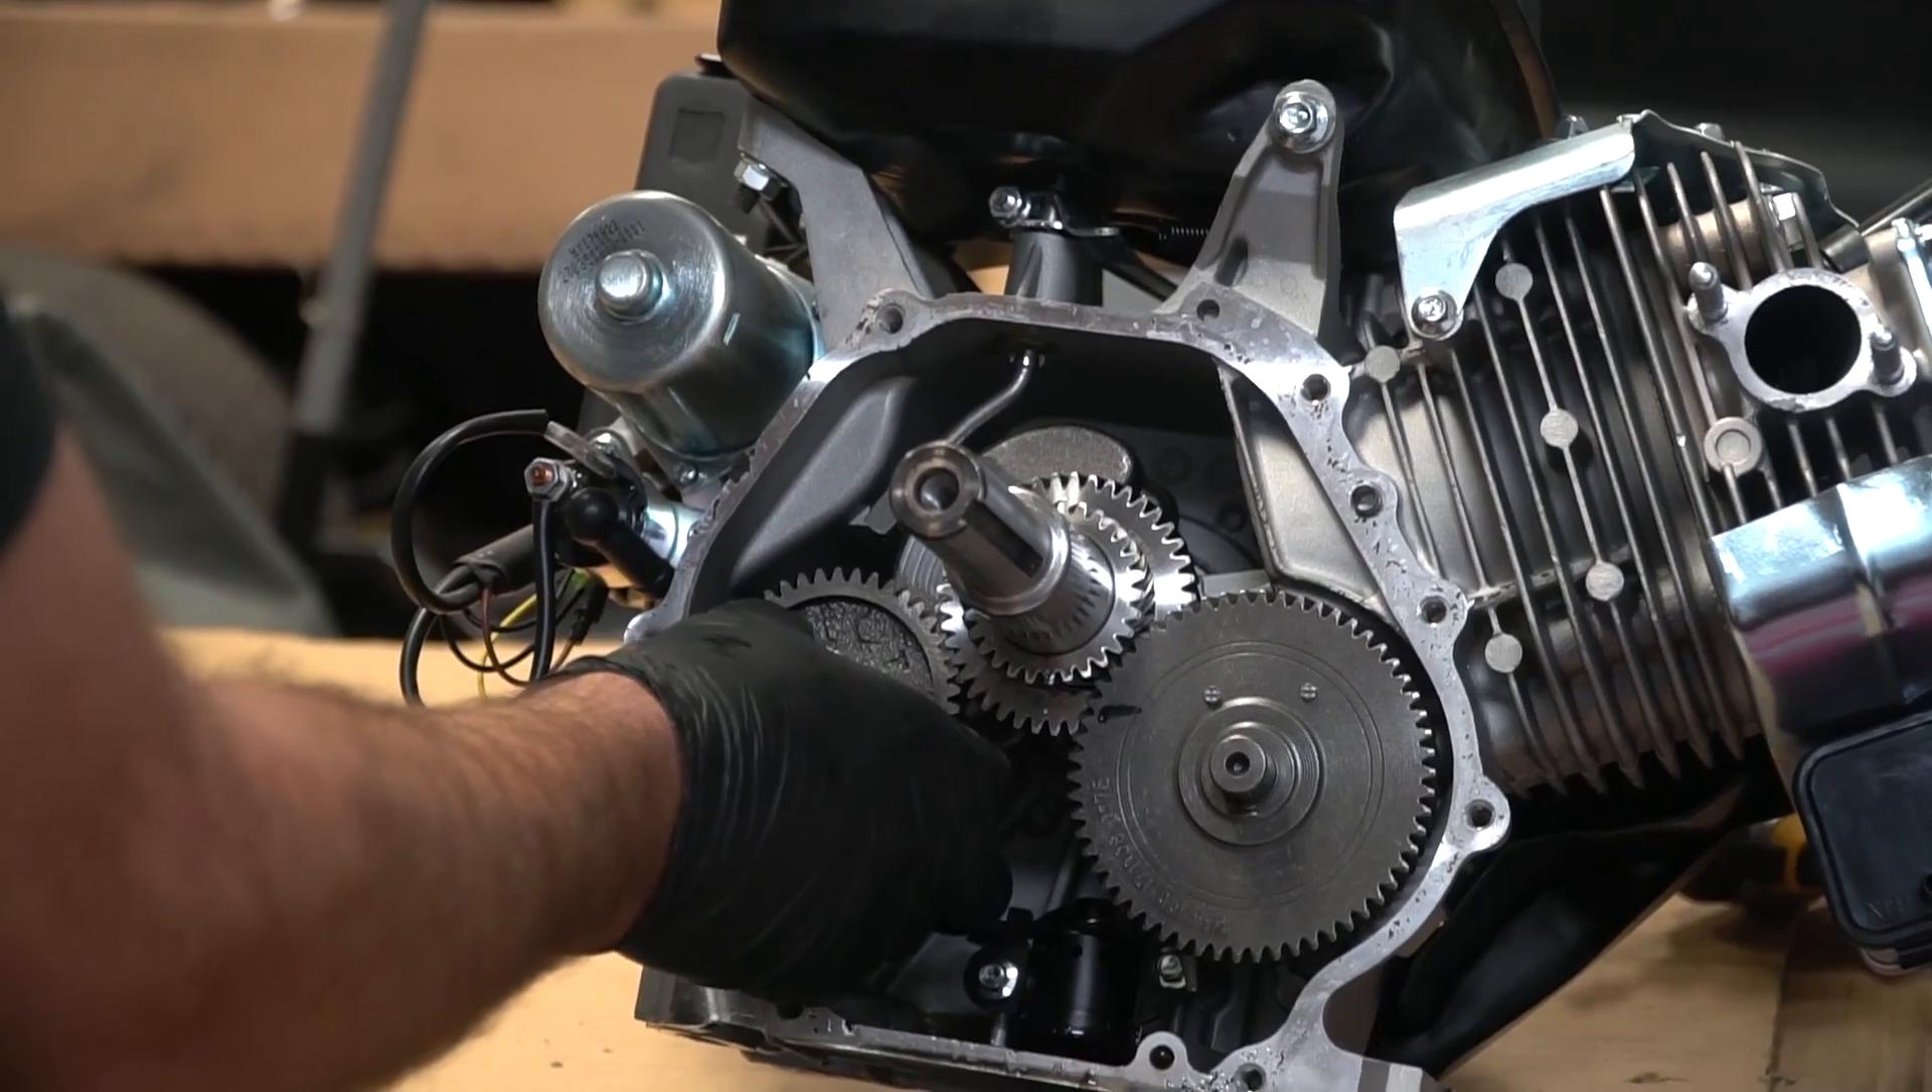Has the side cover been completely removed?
Yes.